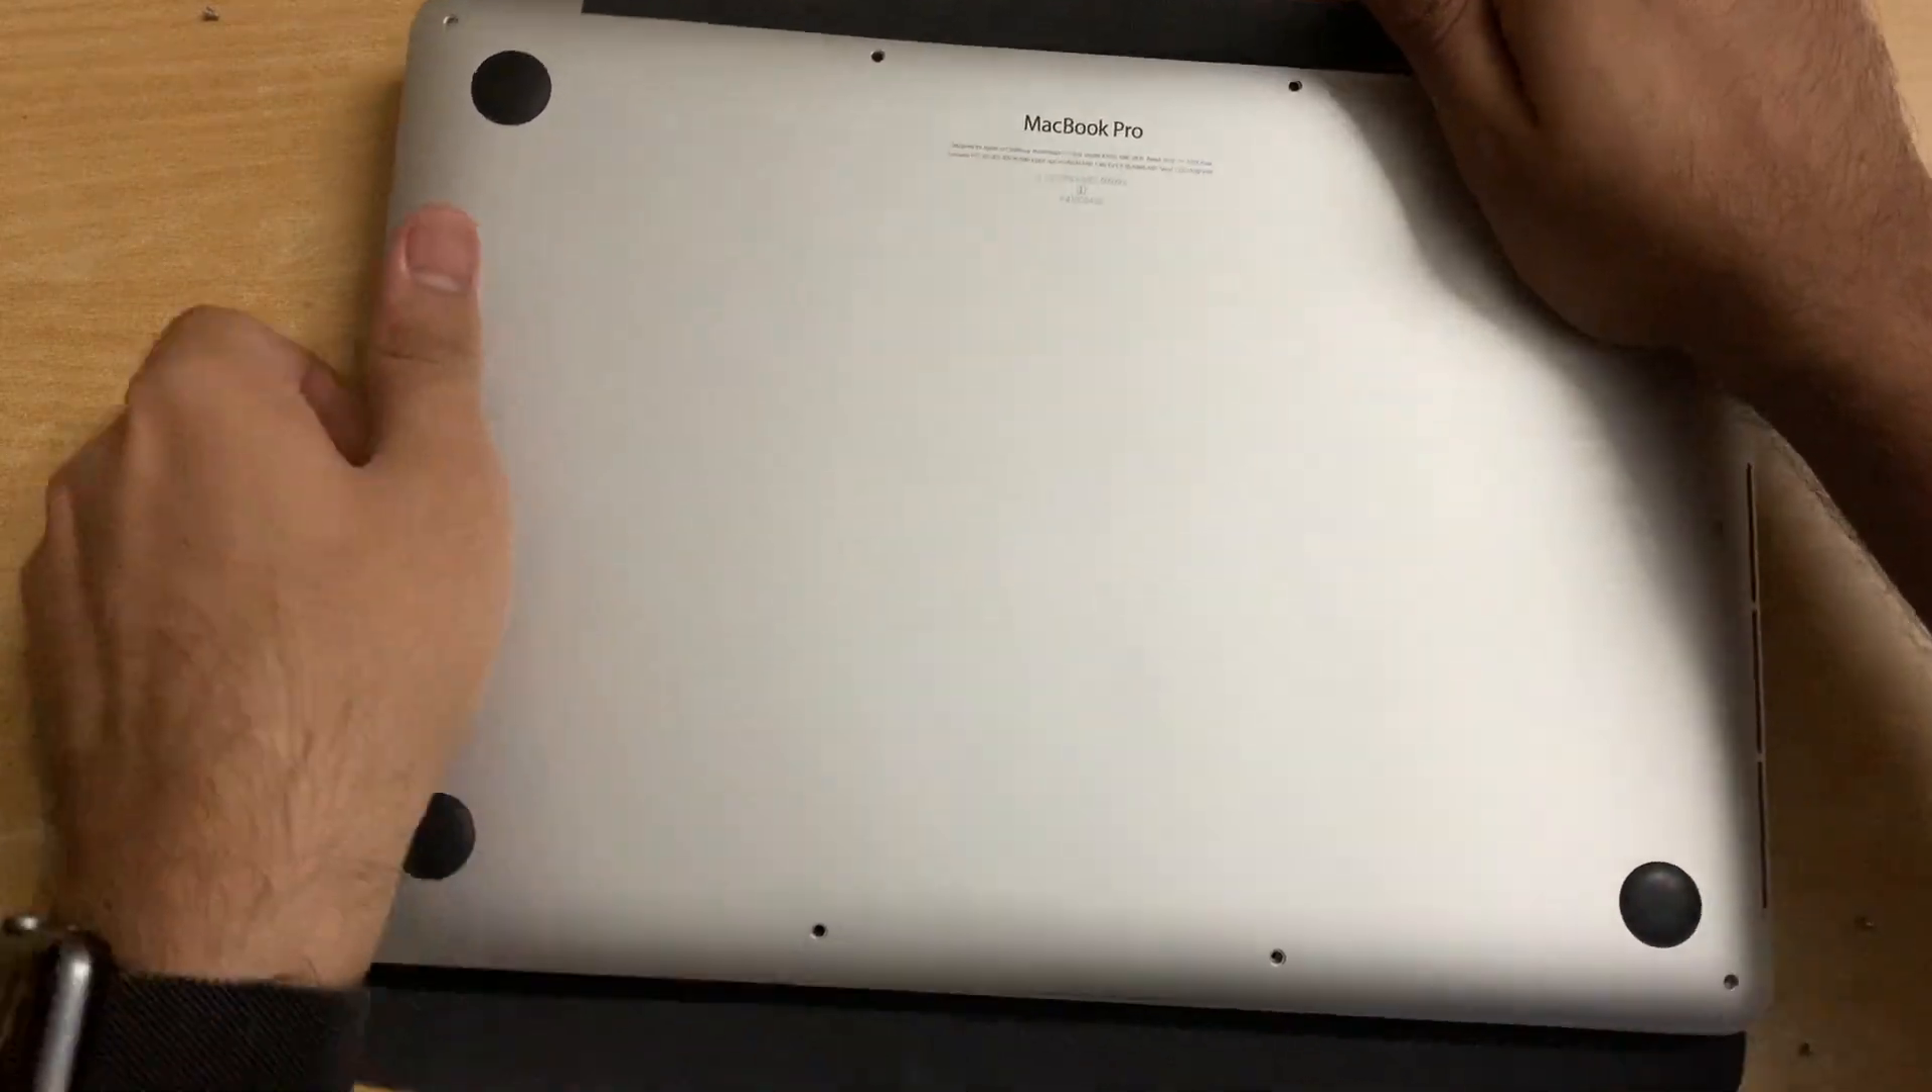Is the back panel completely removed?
No.